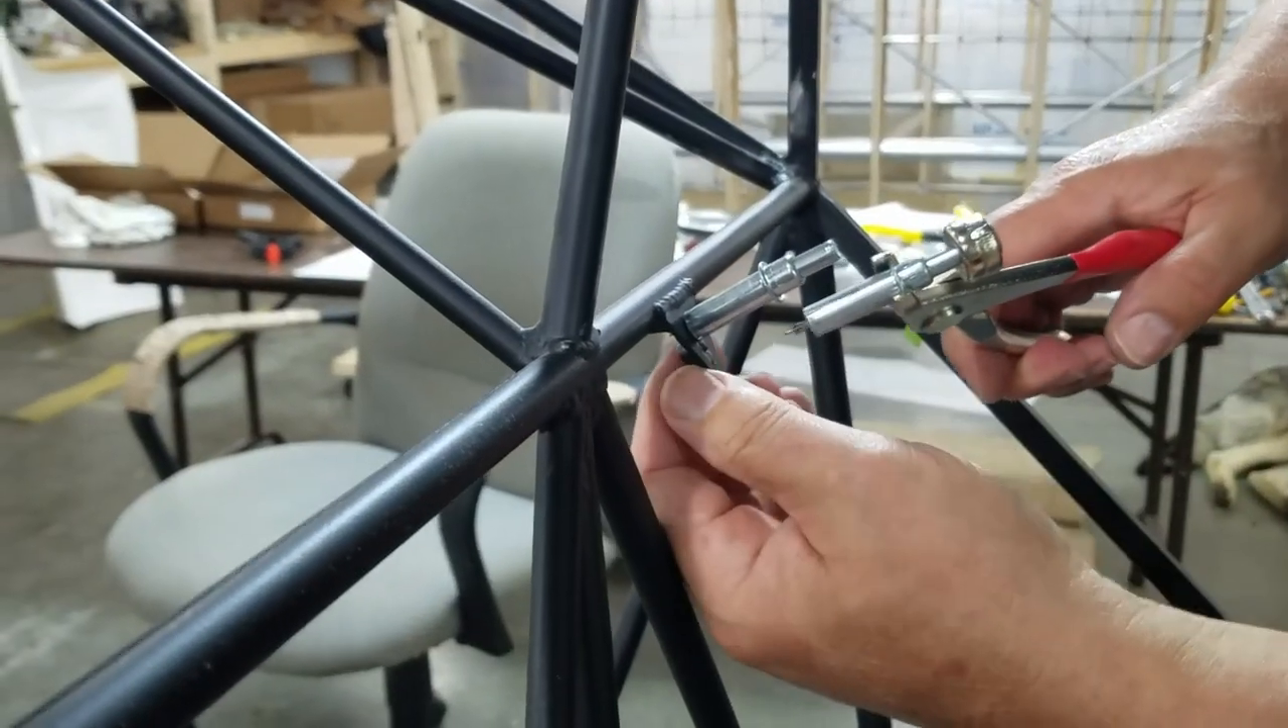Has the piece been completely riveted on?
No.